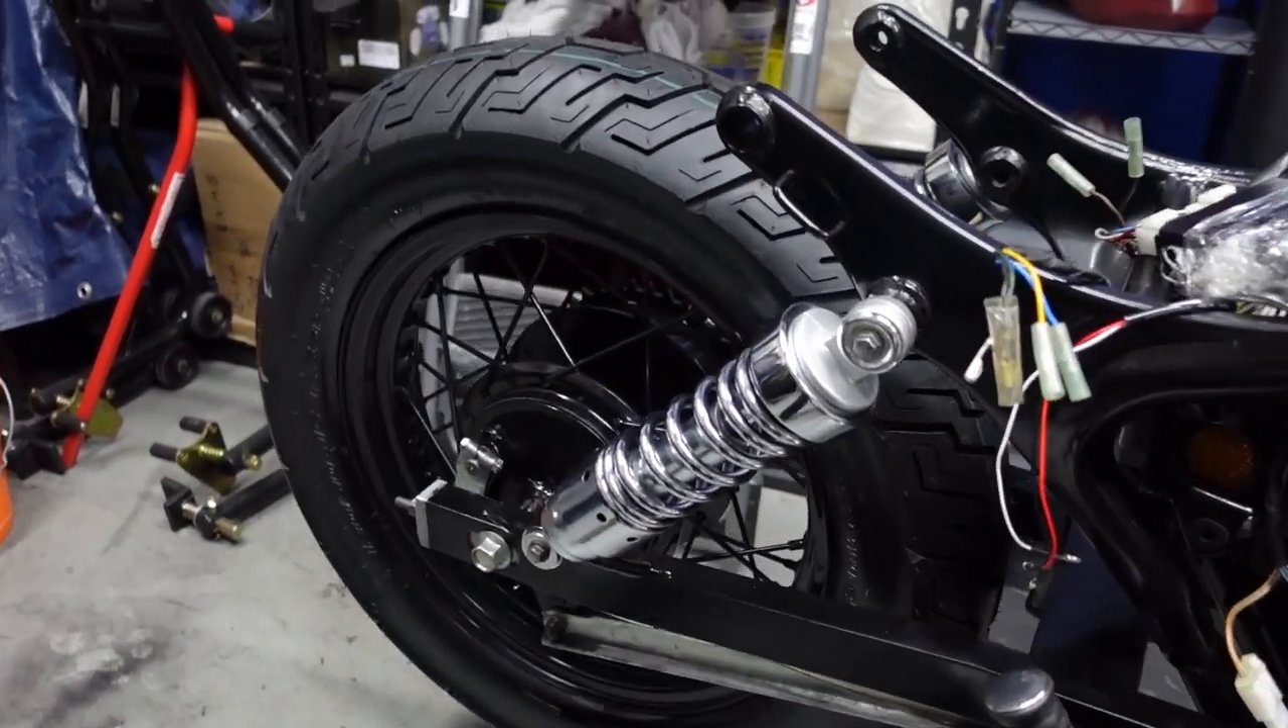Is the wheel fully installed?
Yes.